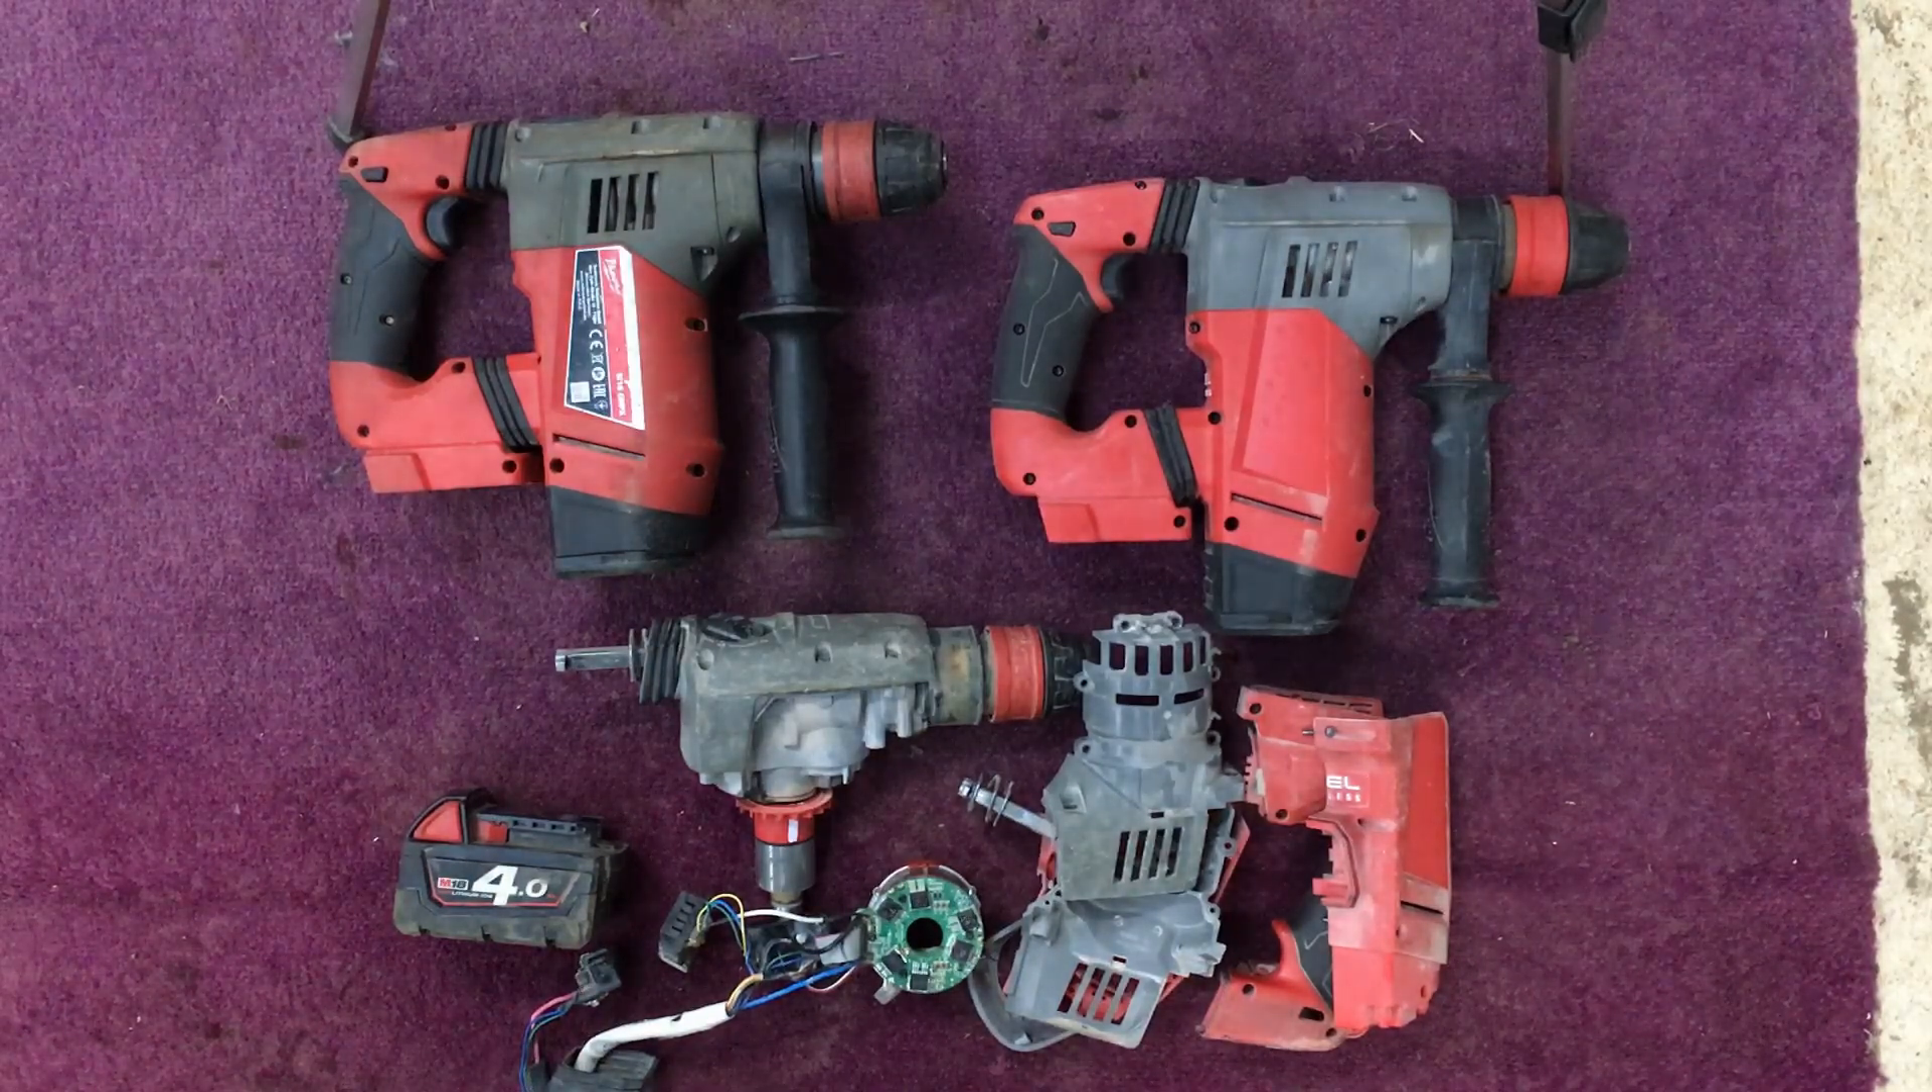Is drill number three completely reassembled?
No.